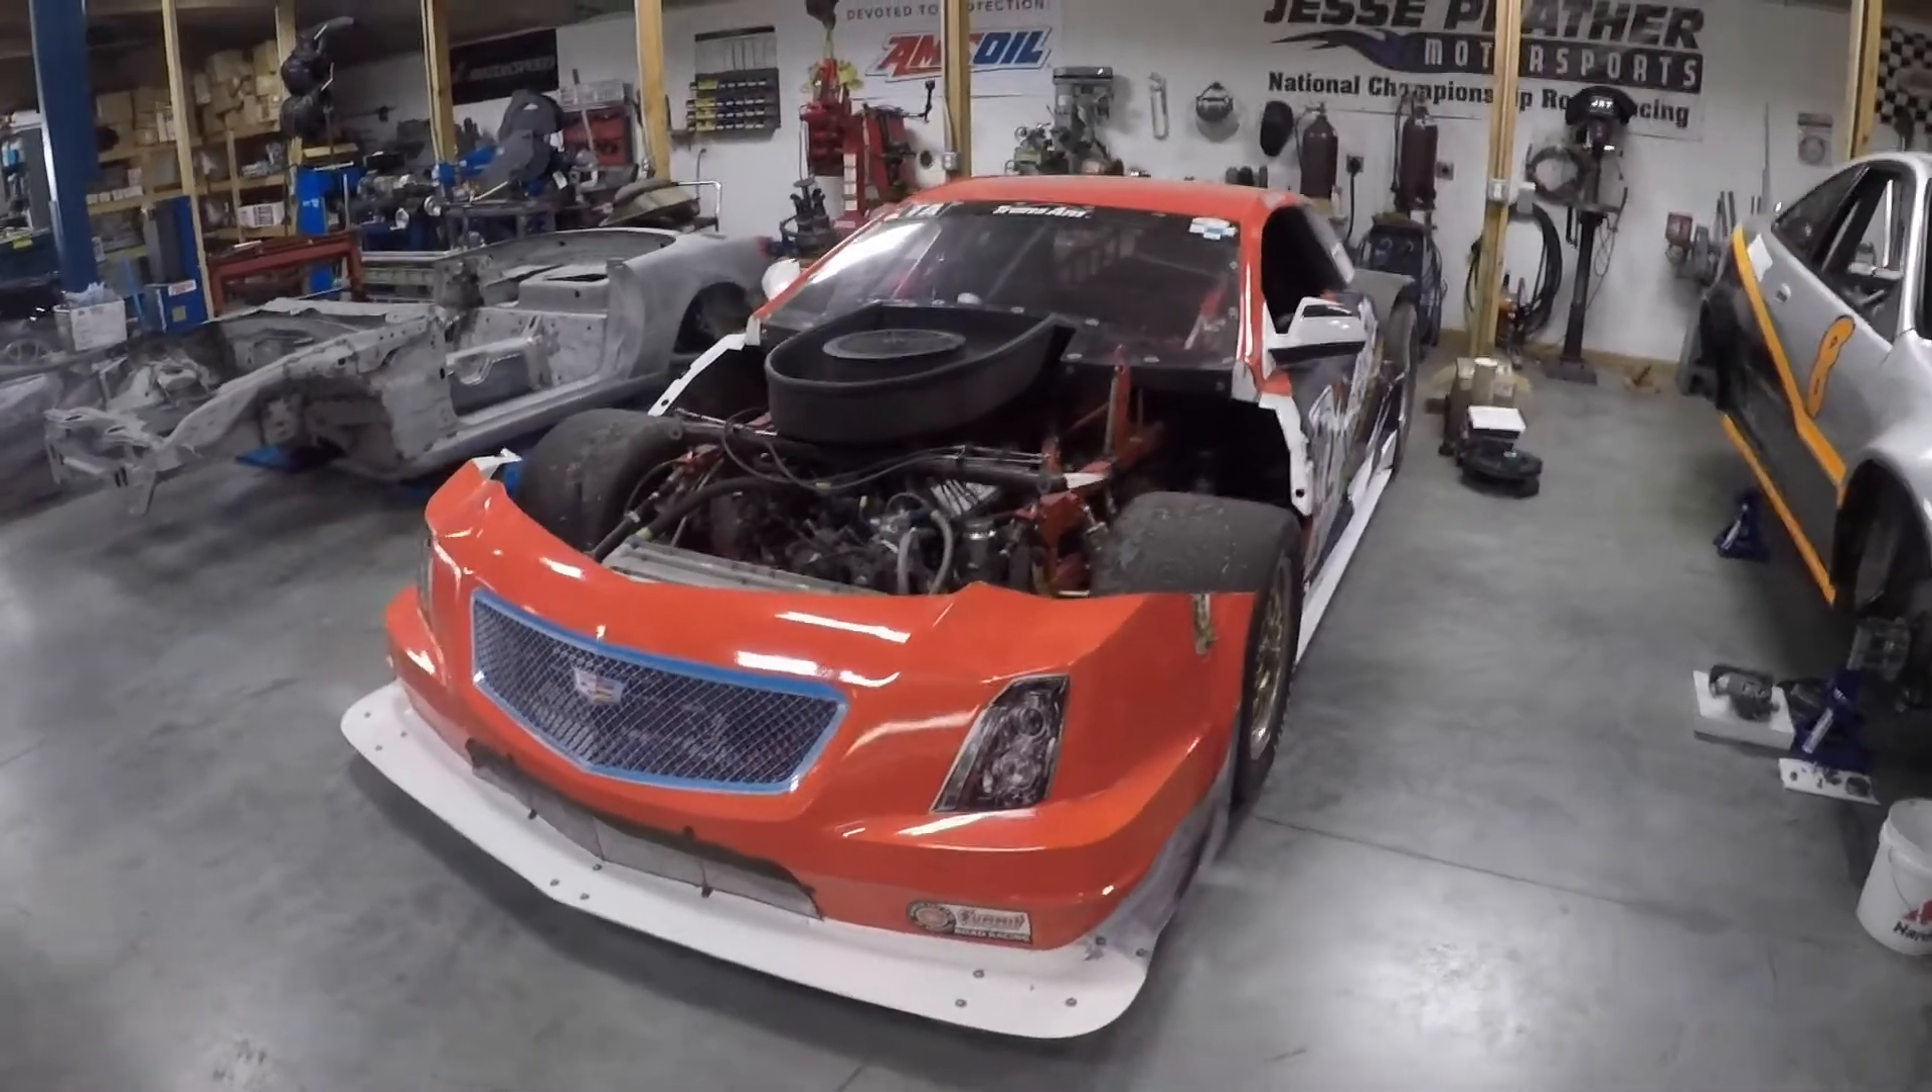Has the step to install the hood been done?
No.